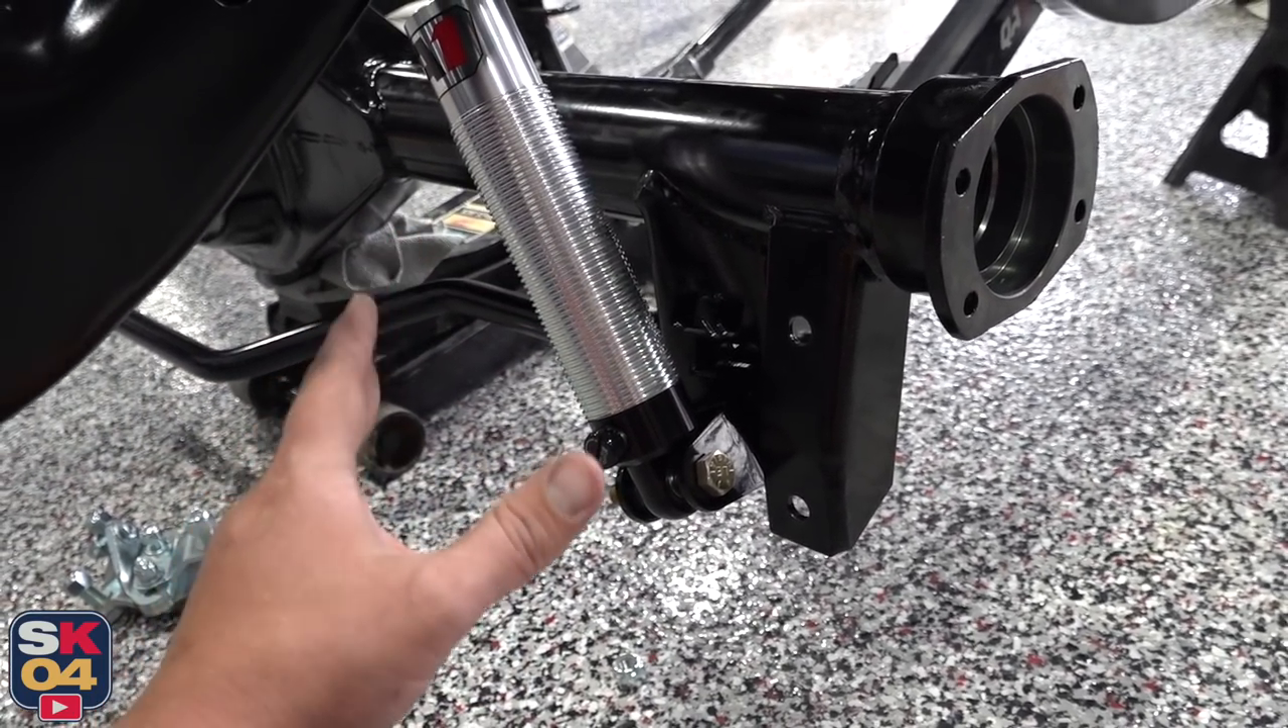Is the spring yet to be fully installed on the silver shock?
Yes.